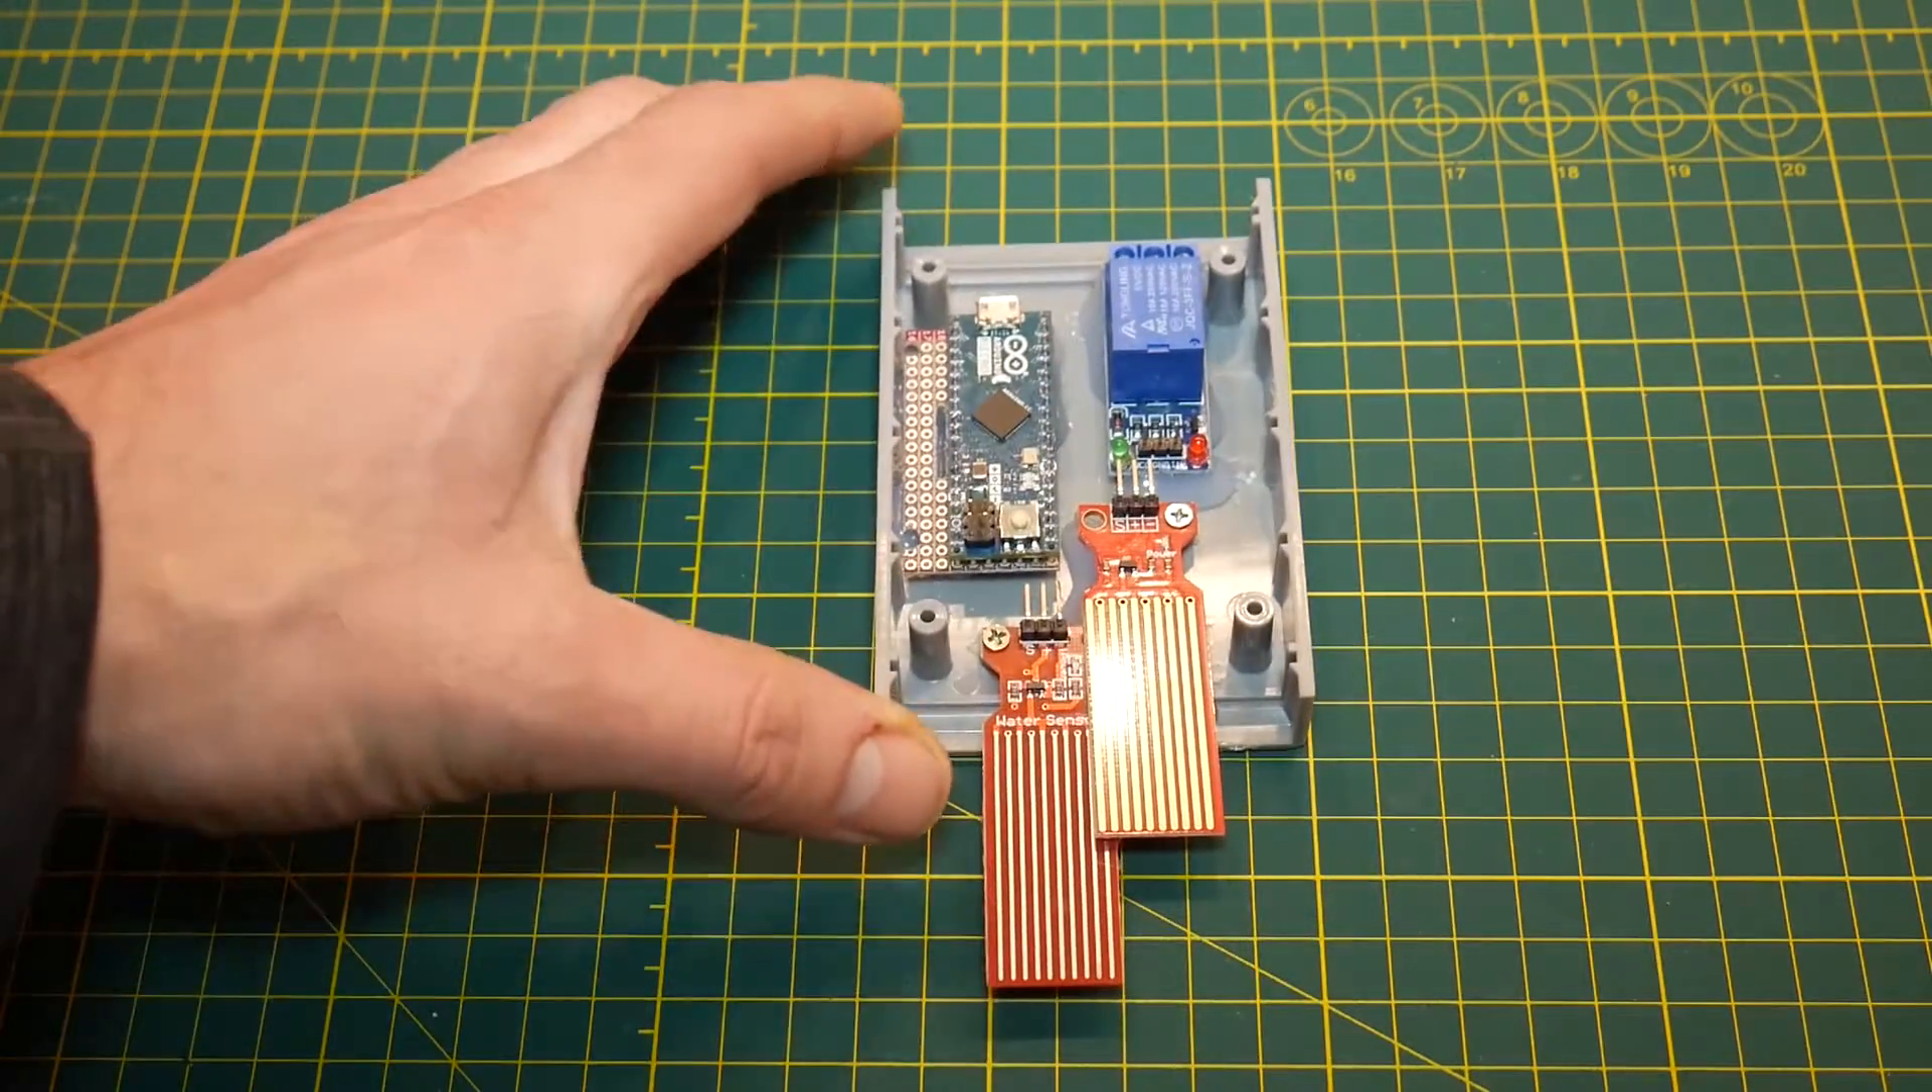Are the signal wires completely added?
No.